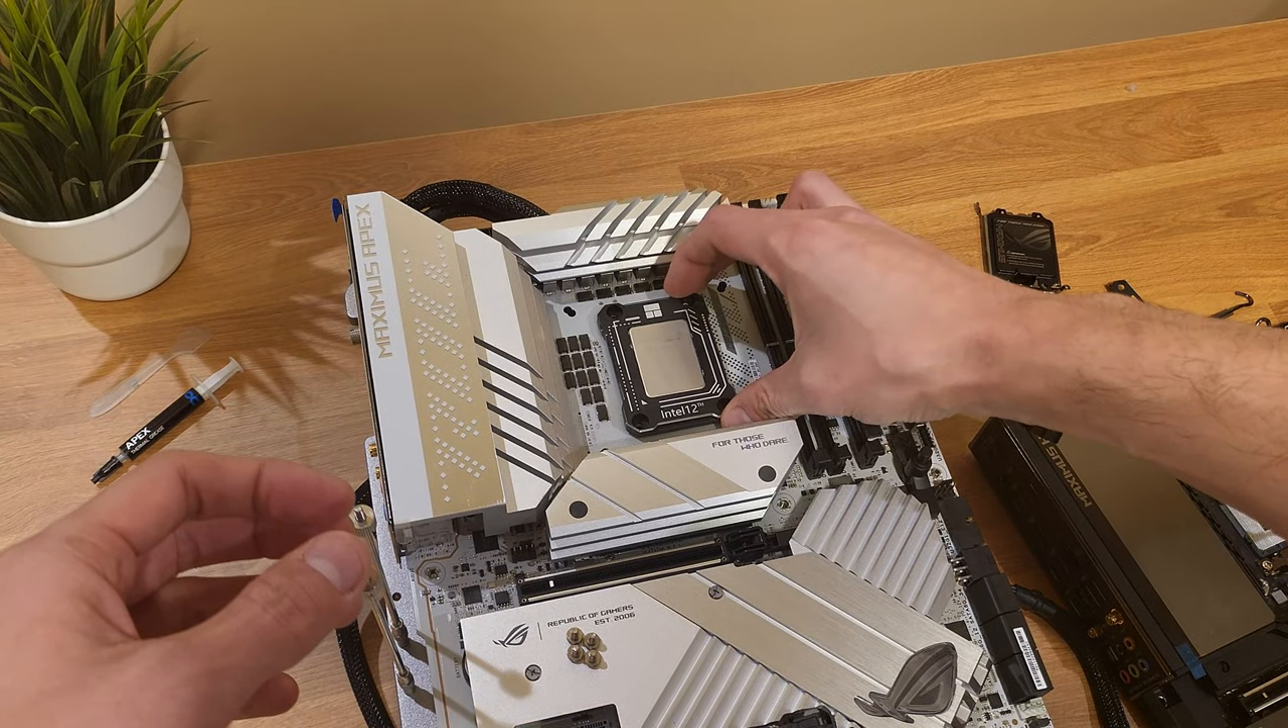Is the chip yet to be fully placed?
No.